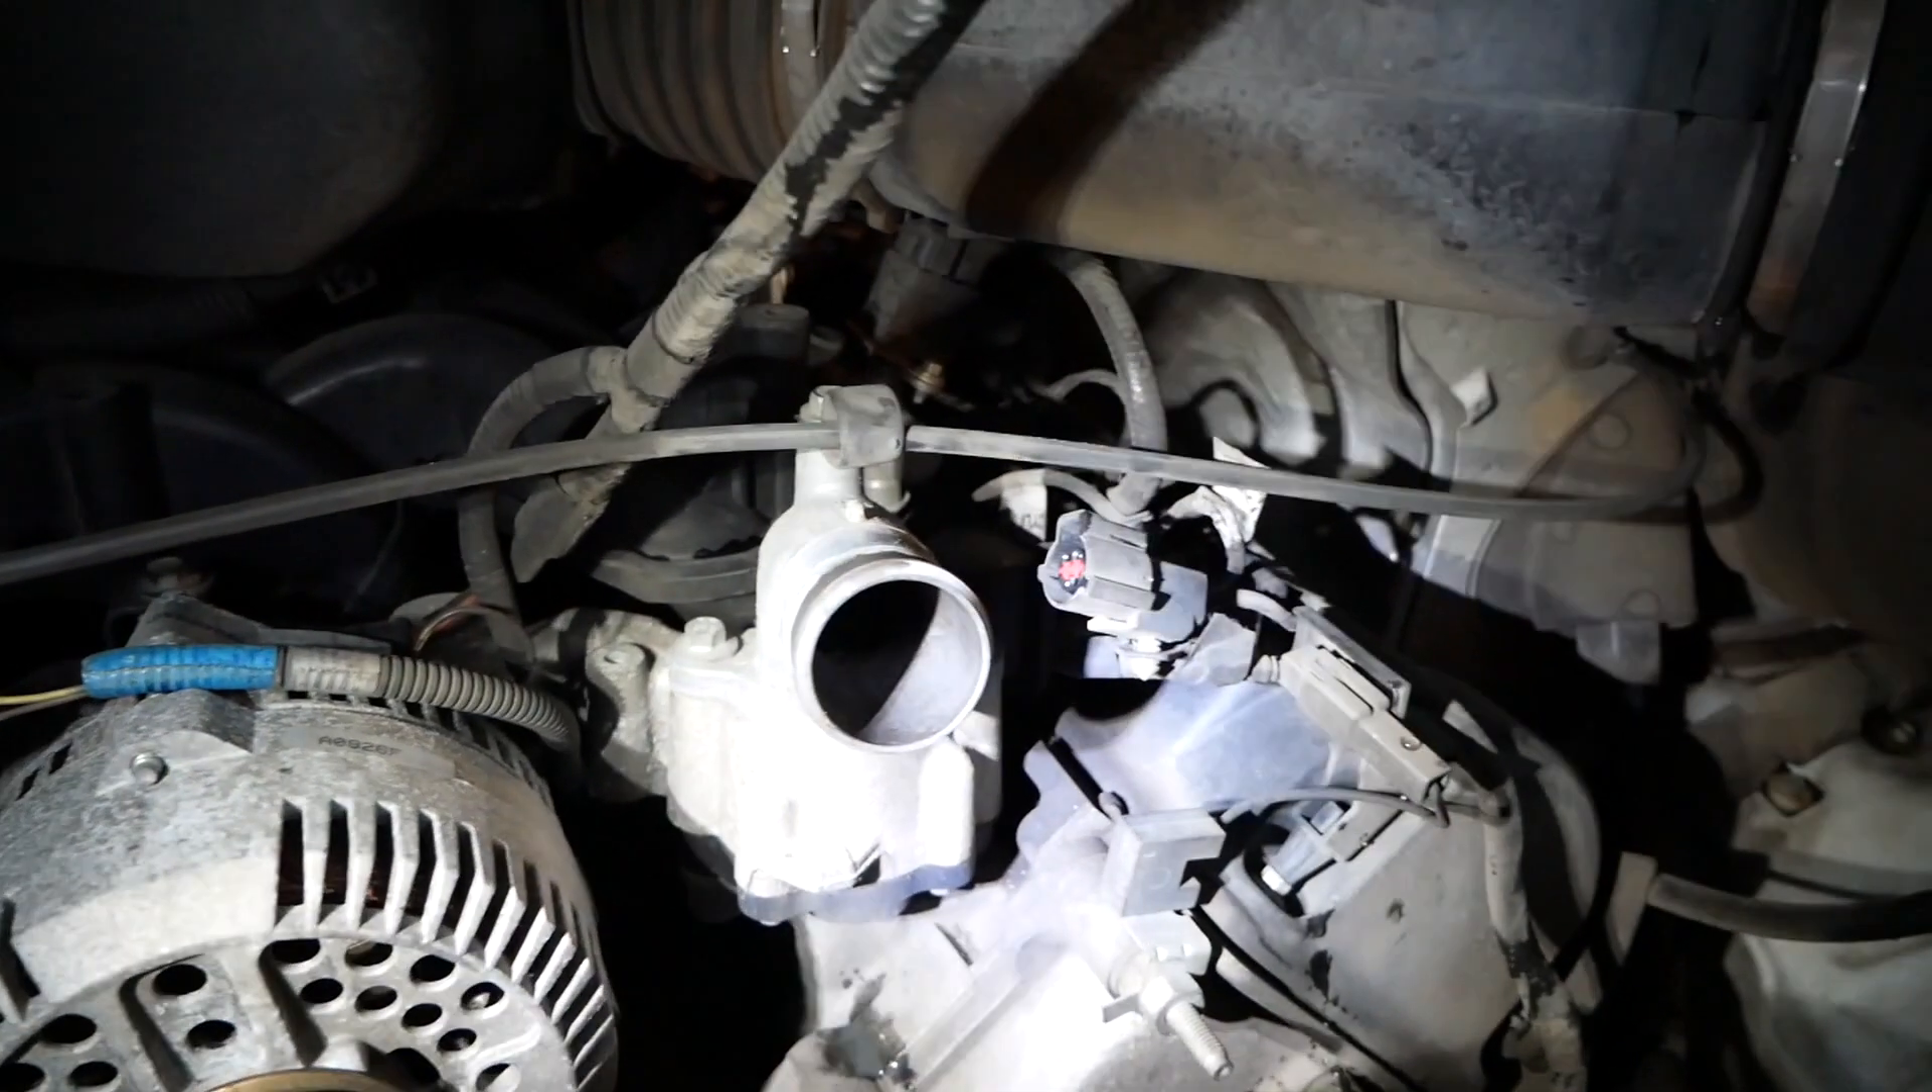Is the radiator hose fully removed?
Yes.